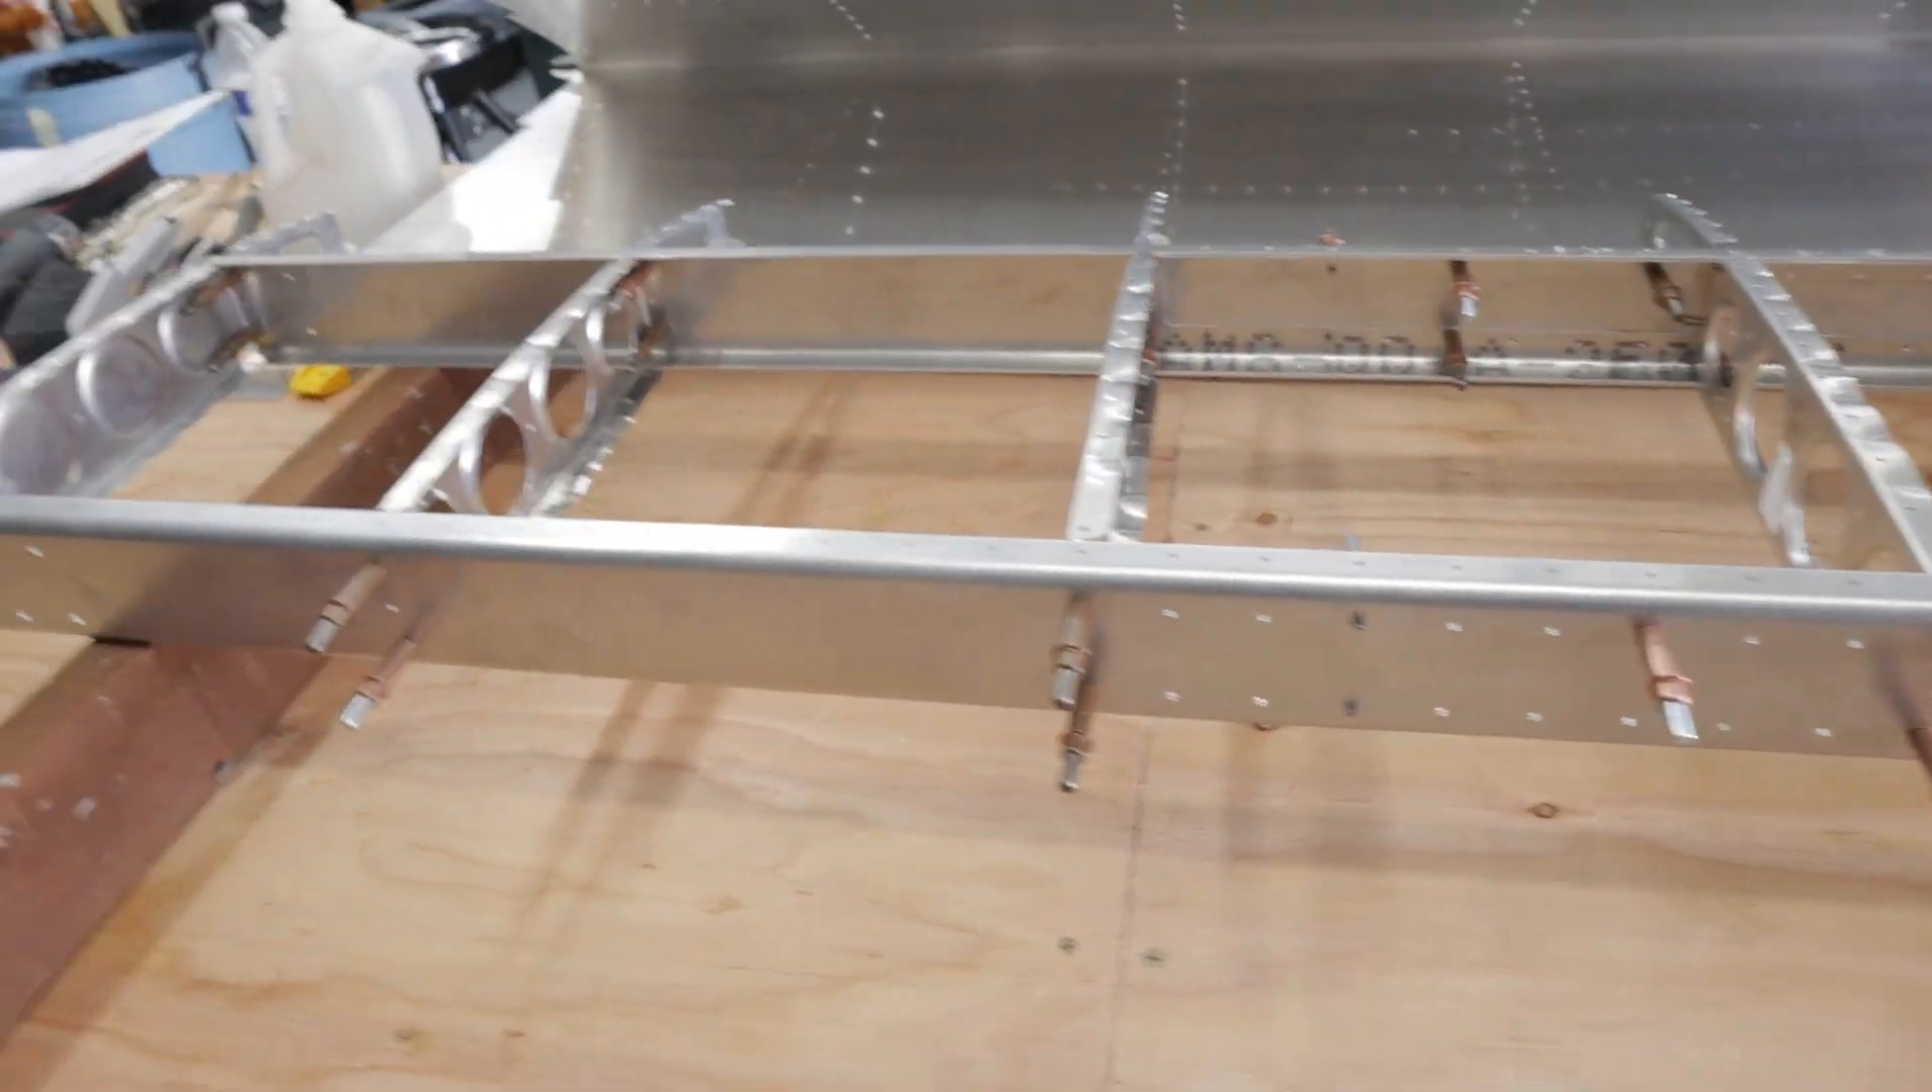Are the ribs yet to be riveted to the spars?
Yes.